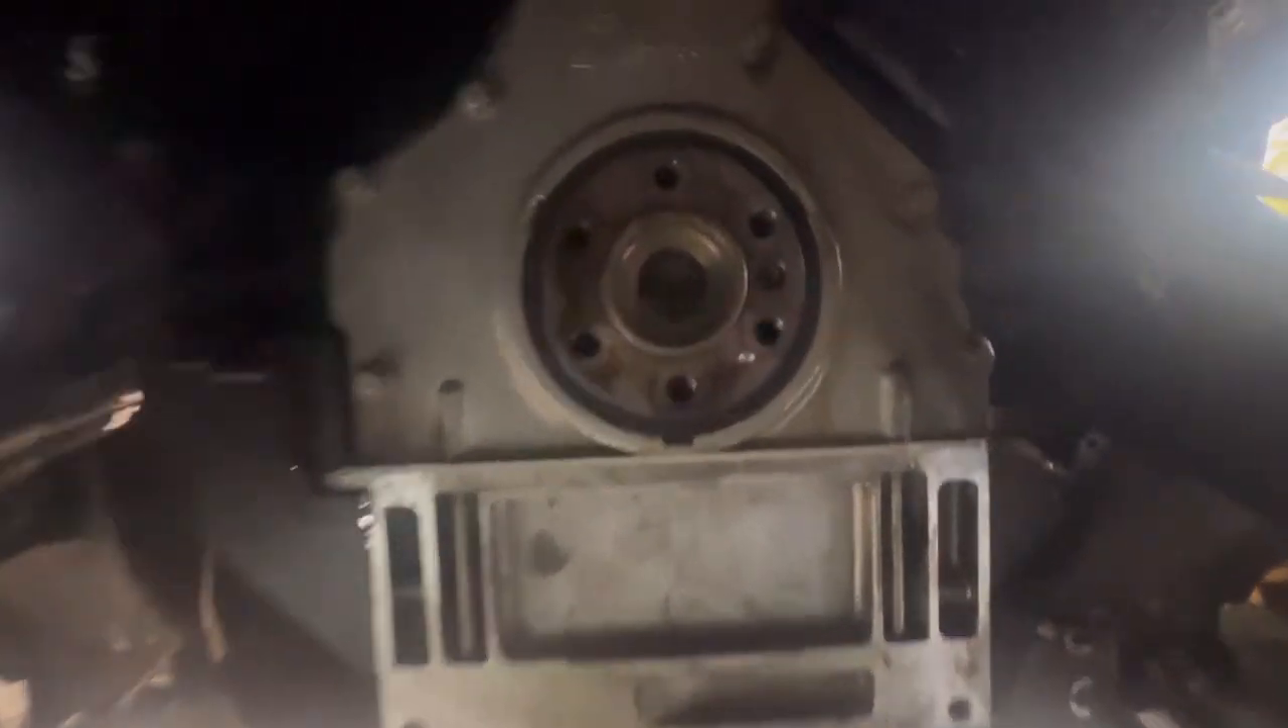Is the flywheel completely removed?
Yes.